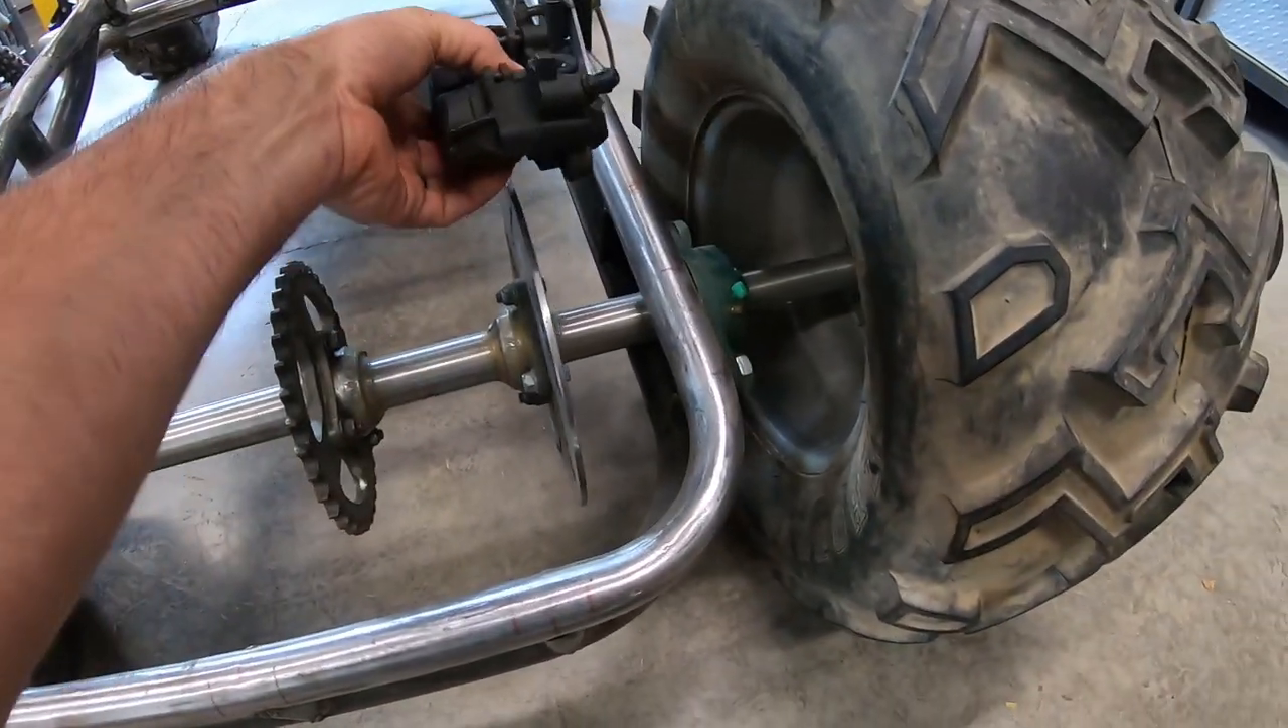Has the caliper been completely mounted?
No.